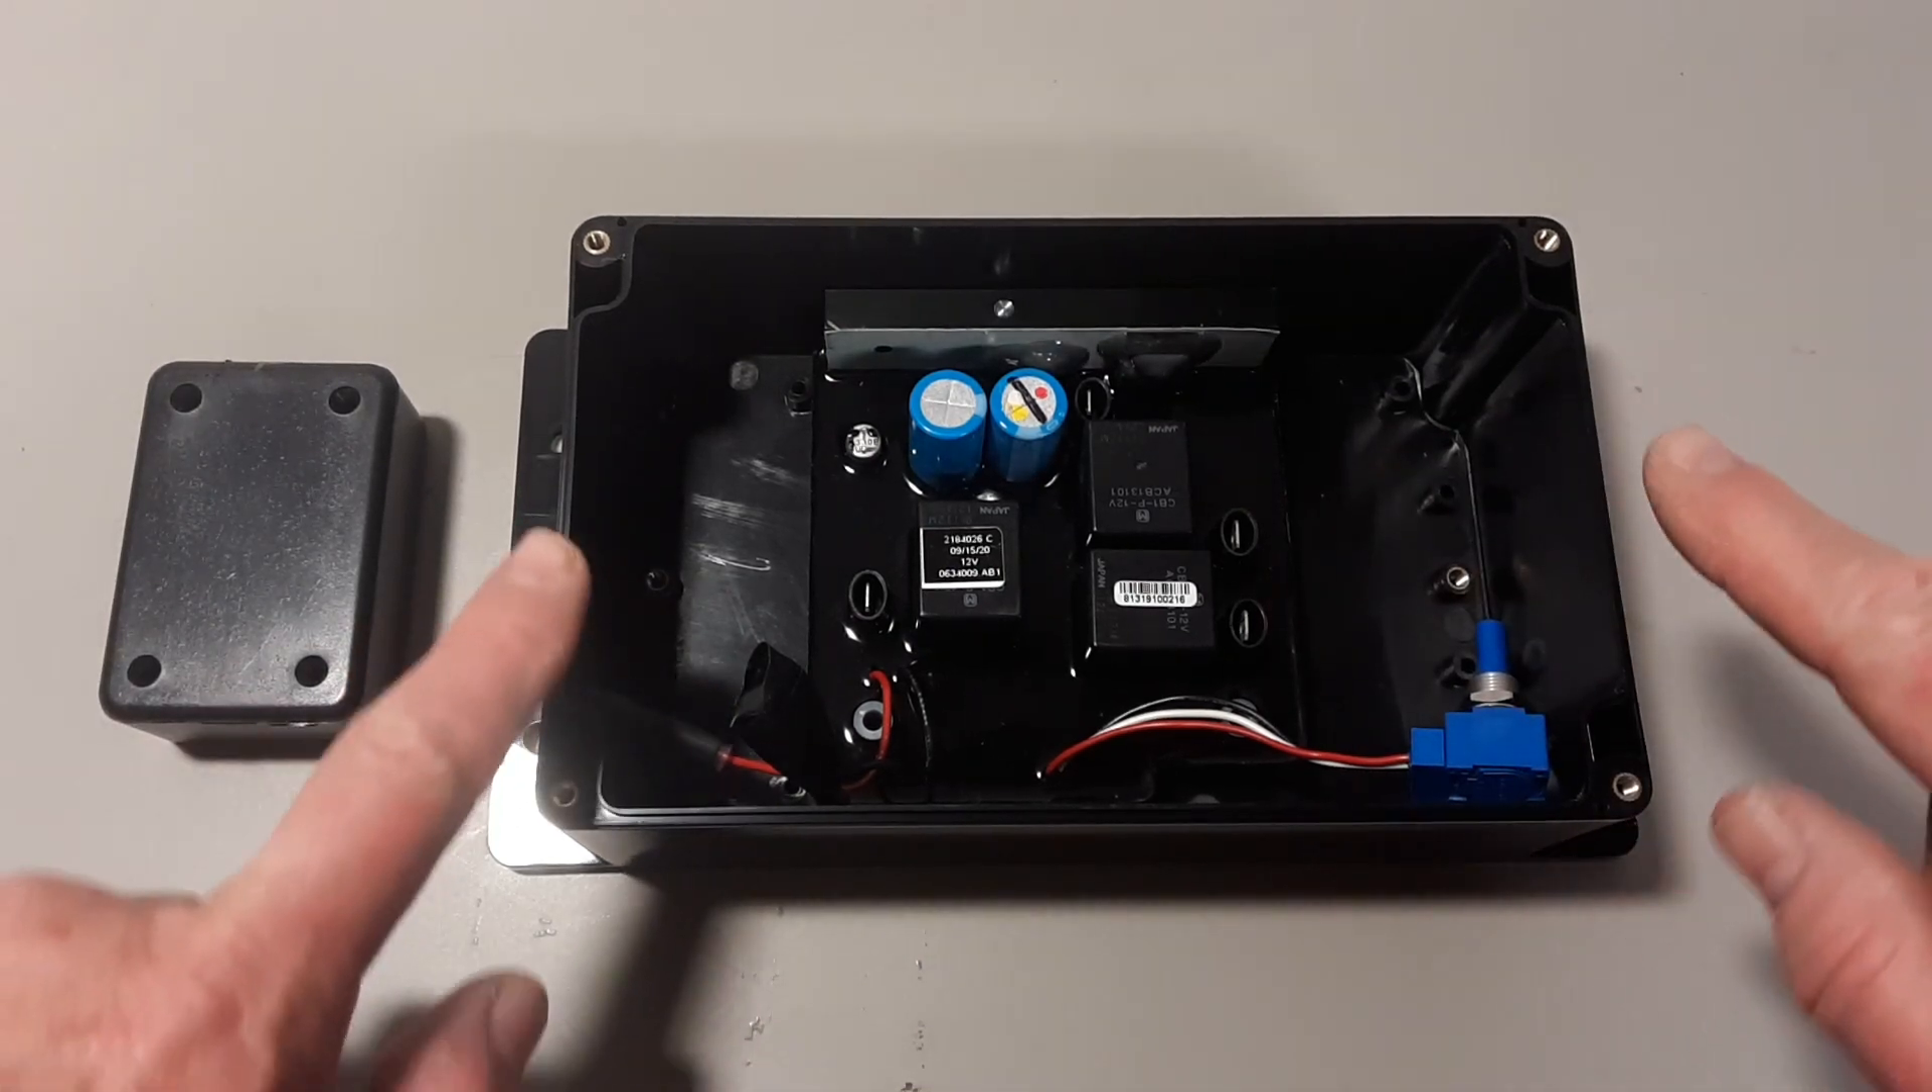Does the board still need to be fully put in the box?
No.